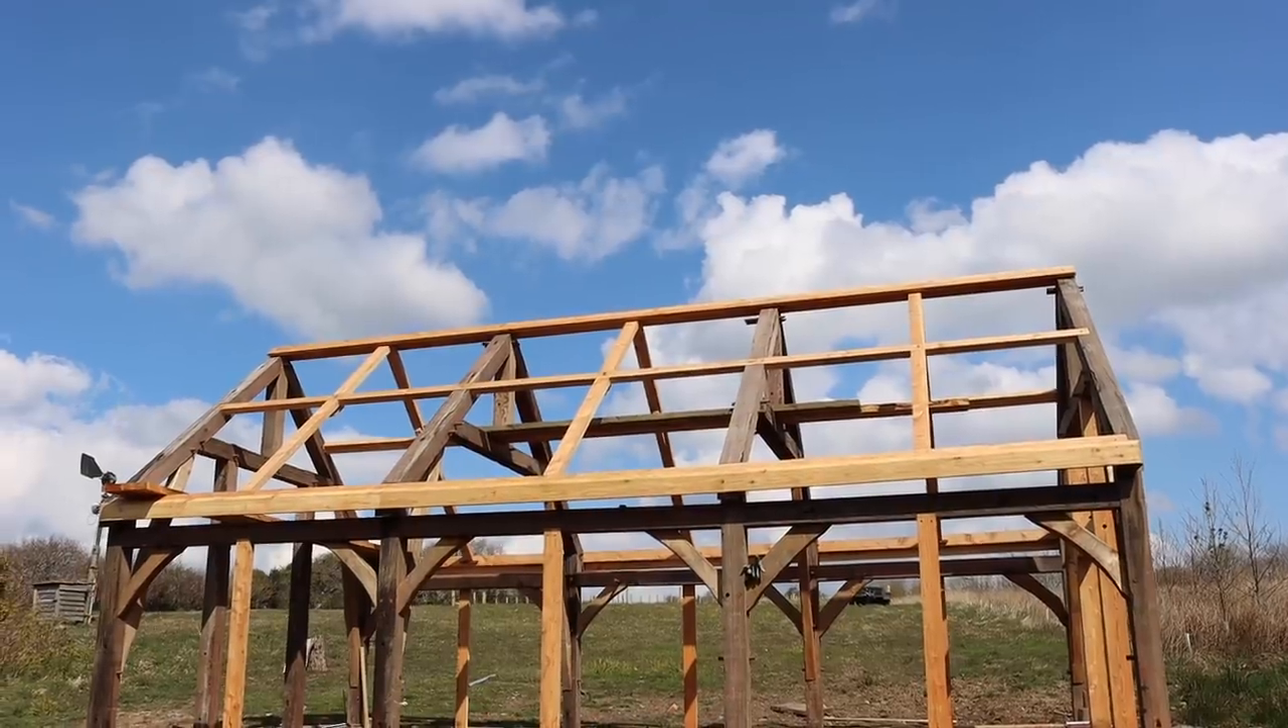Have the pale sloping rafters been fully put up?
Yes.